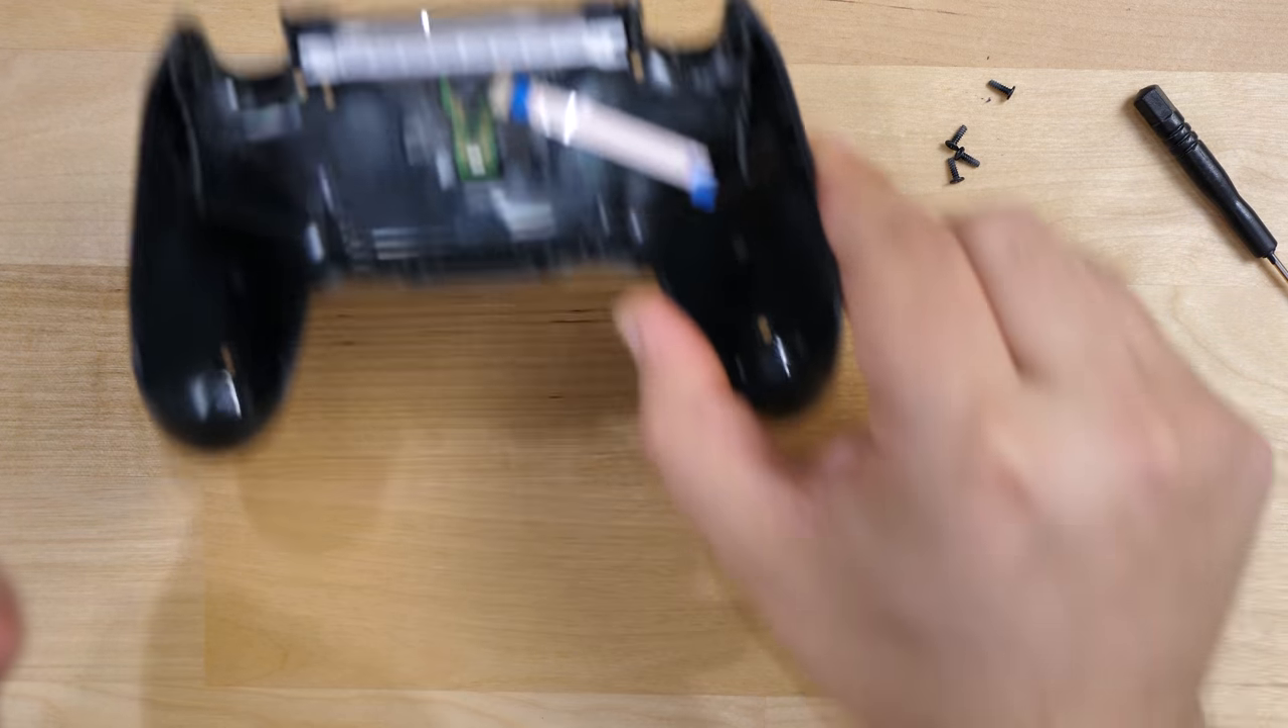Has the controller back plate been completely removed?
Yes.